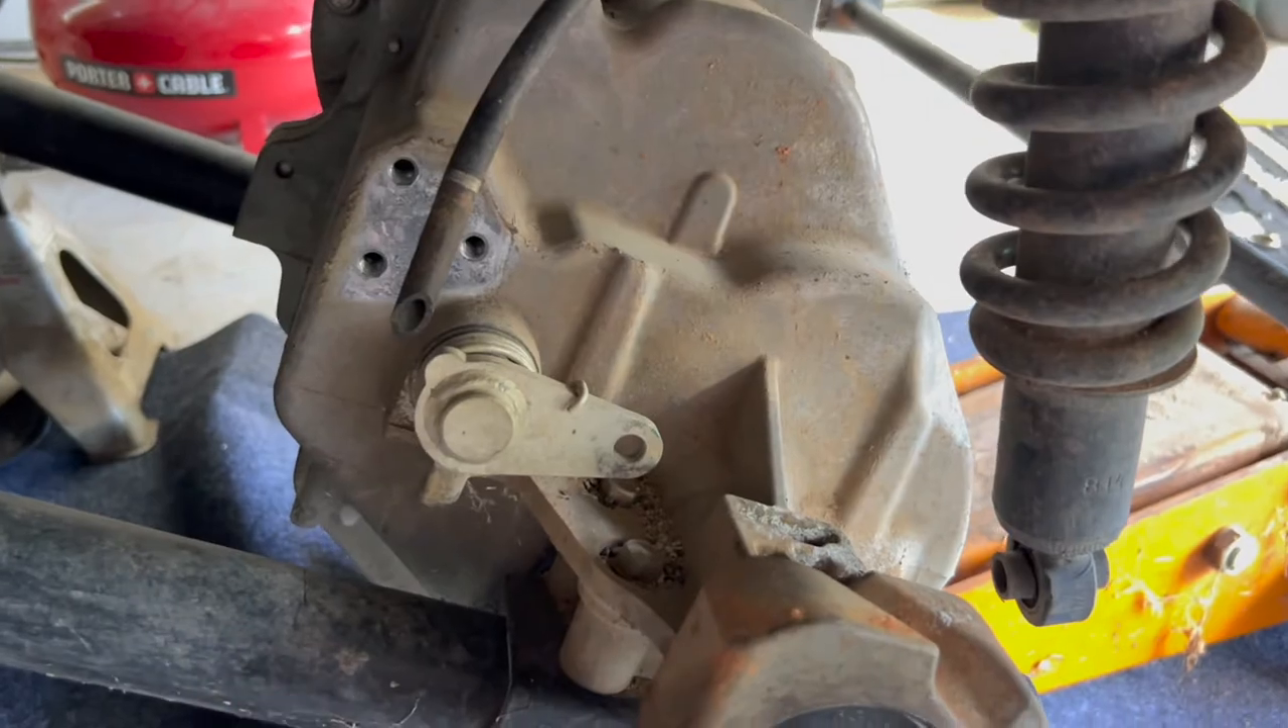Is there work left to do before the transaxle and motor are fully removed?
Yes.